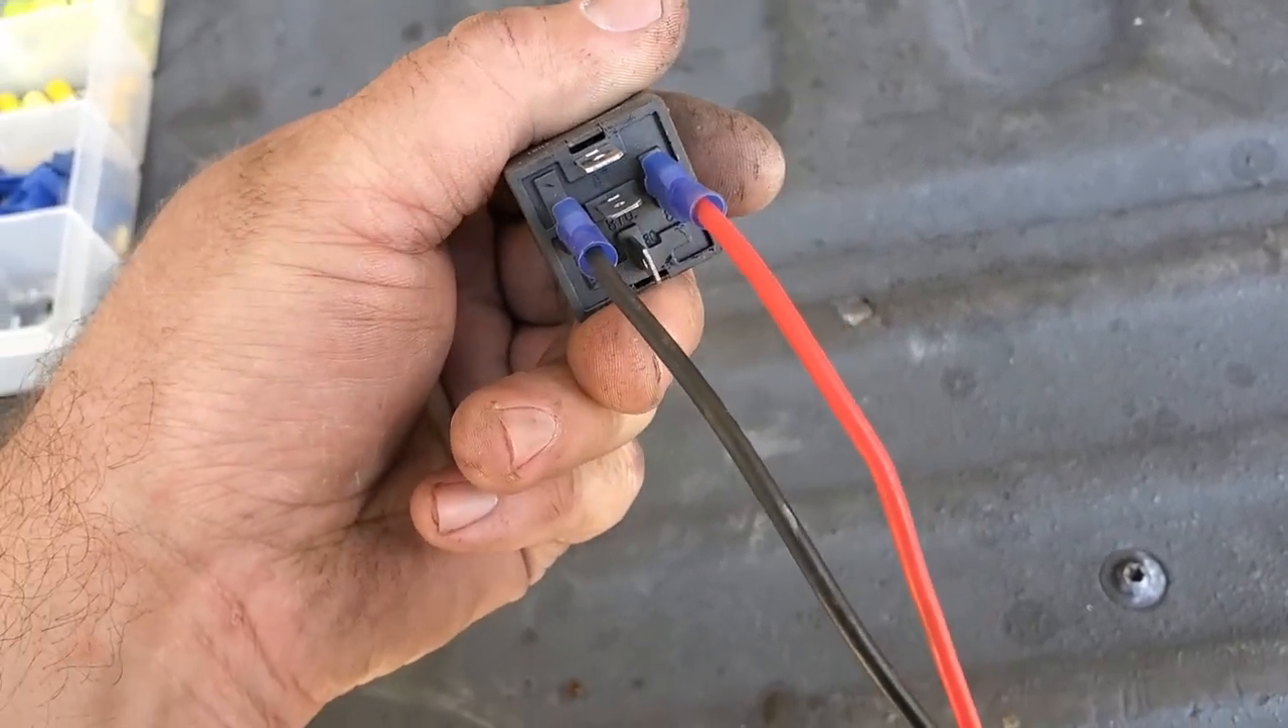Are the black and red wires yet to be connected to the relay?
No.